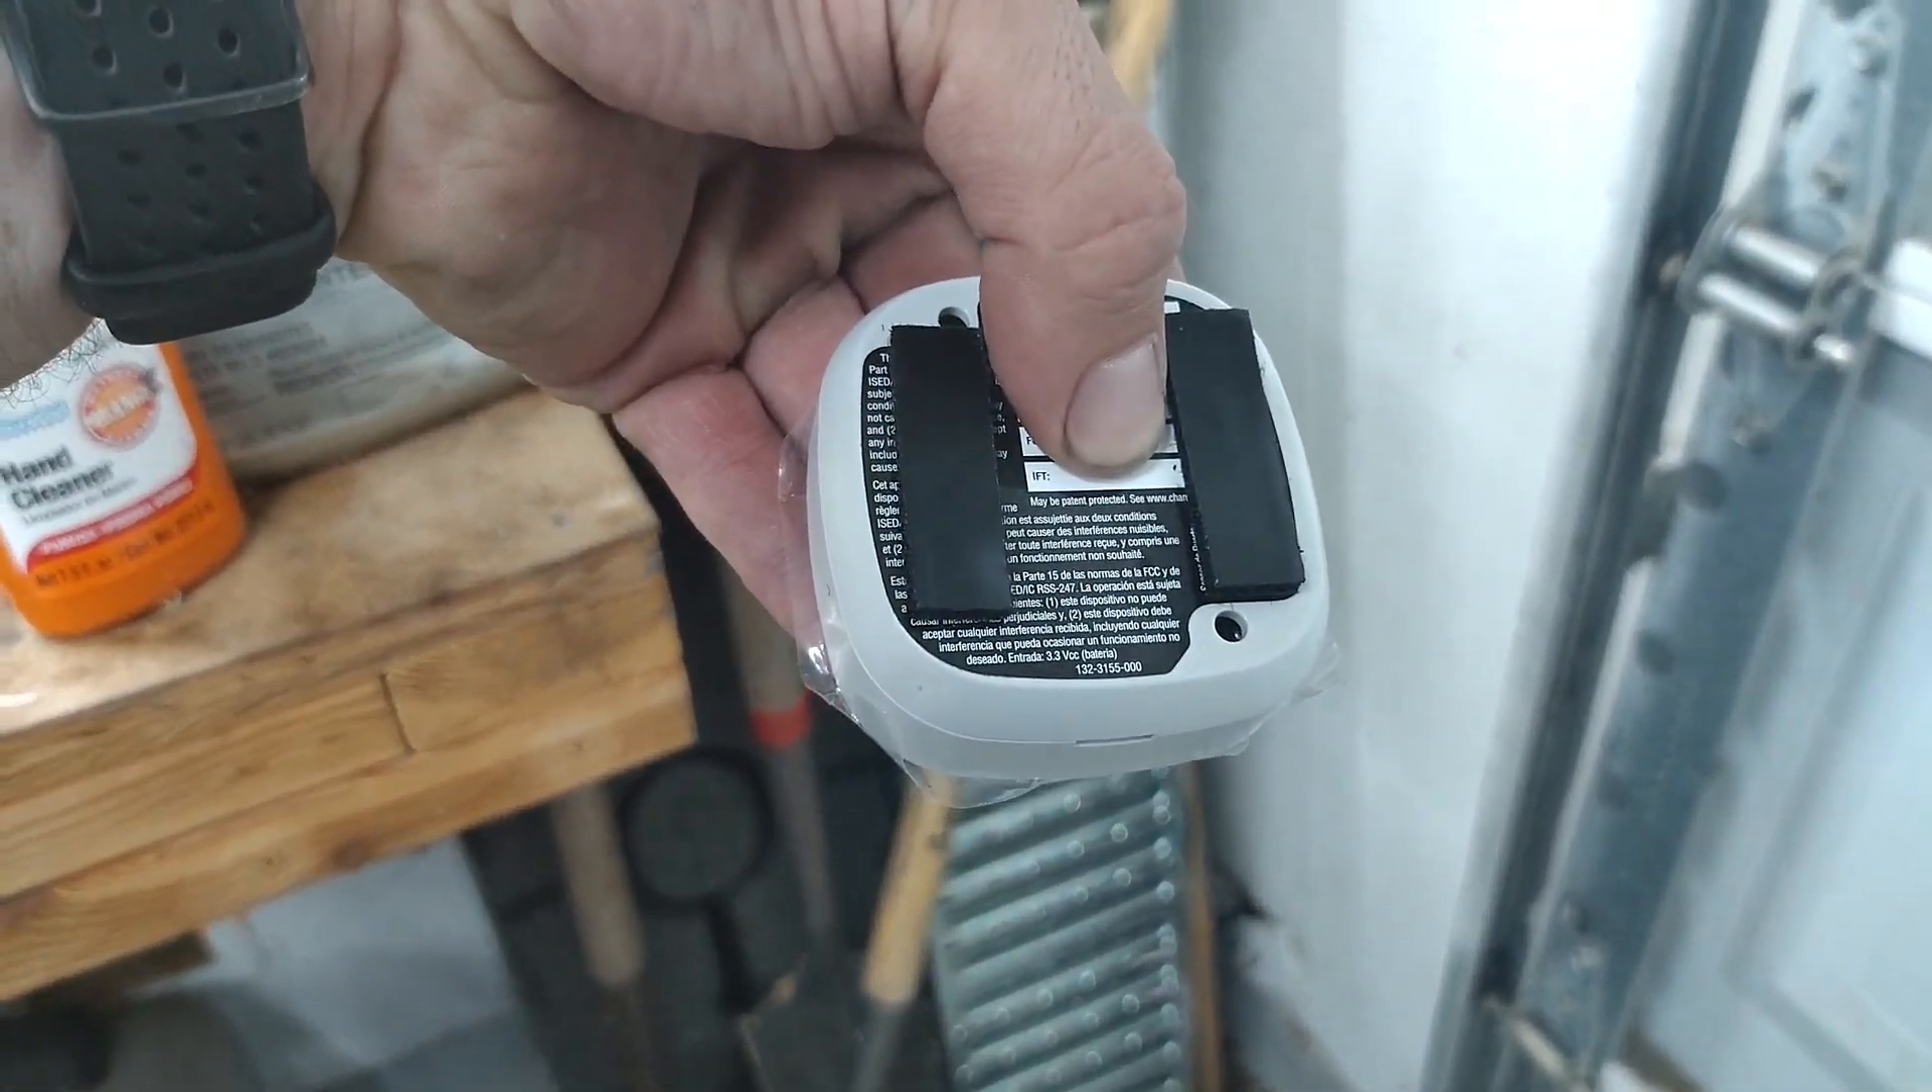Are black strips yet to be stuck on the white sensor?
No.